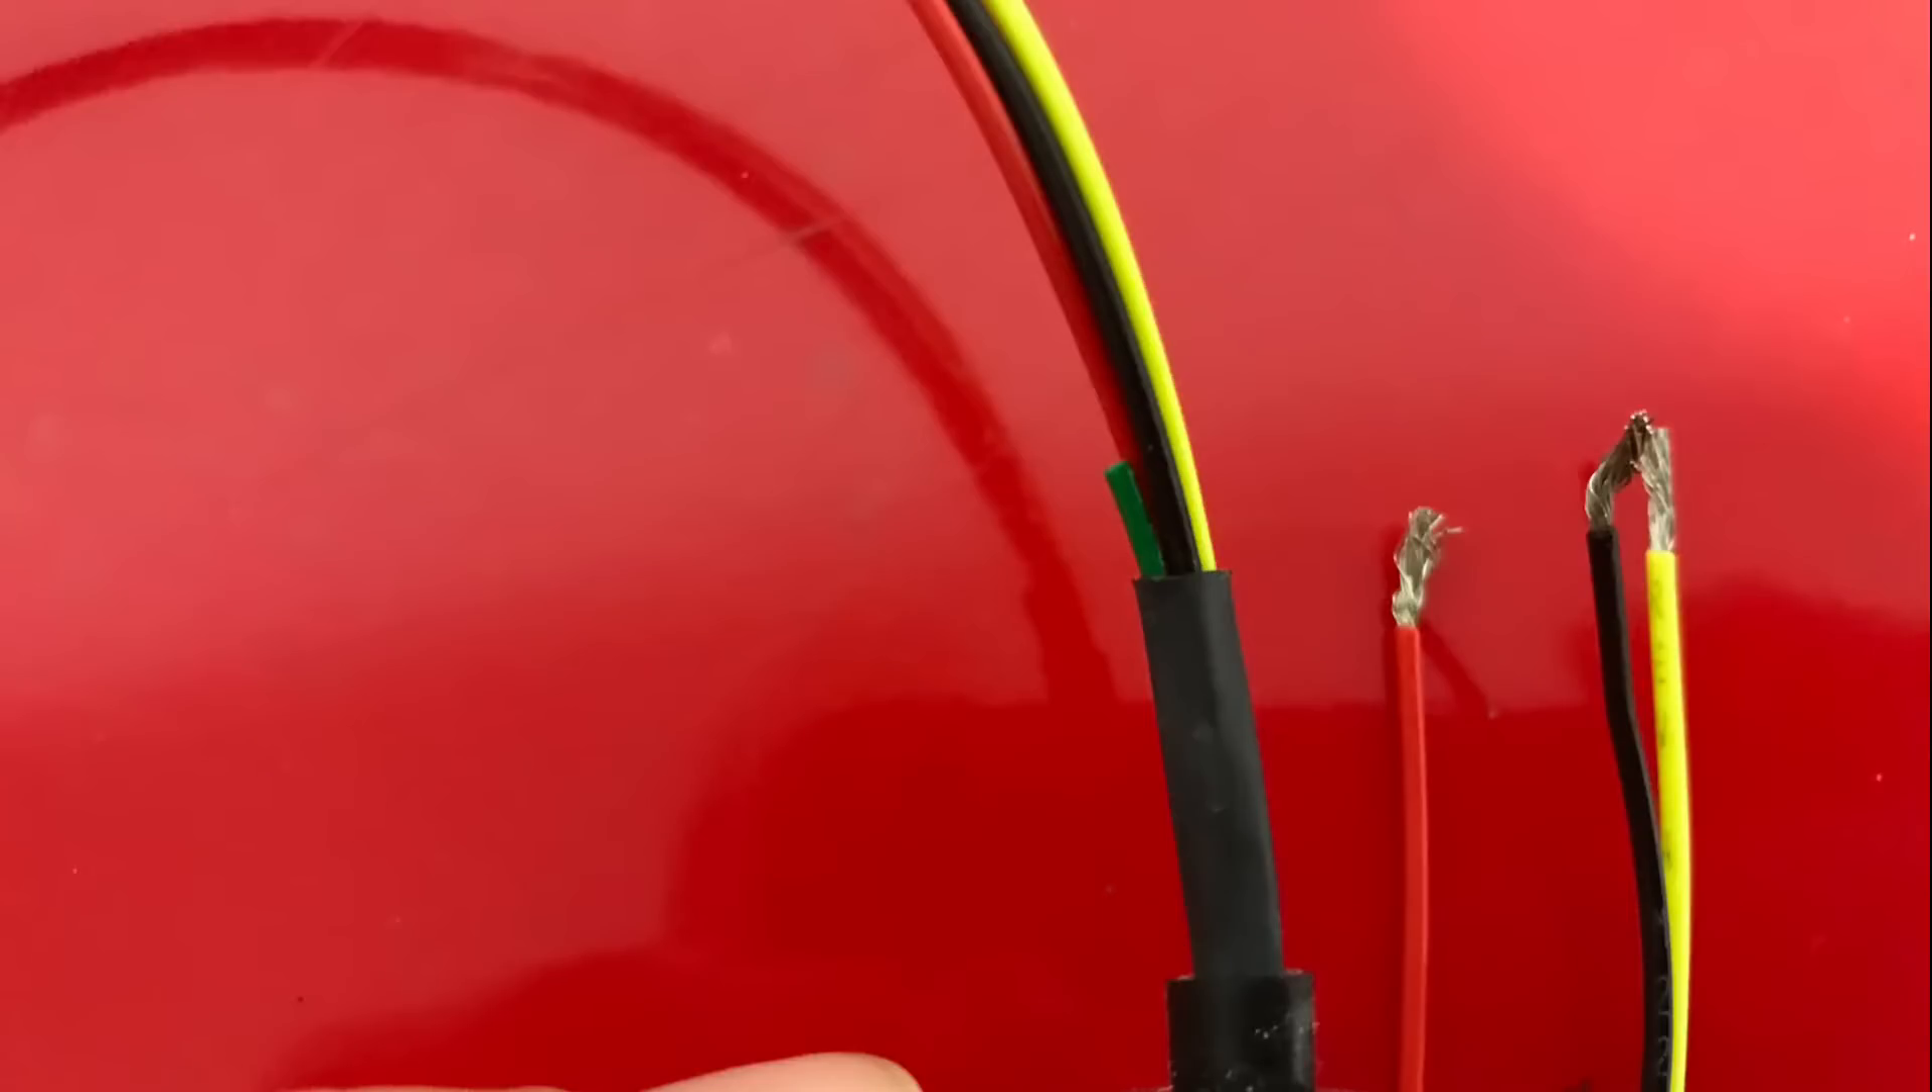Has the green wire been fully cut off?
Yes.